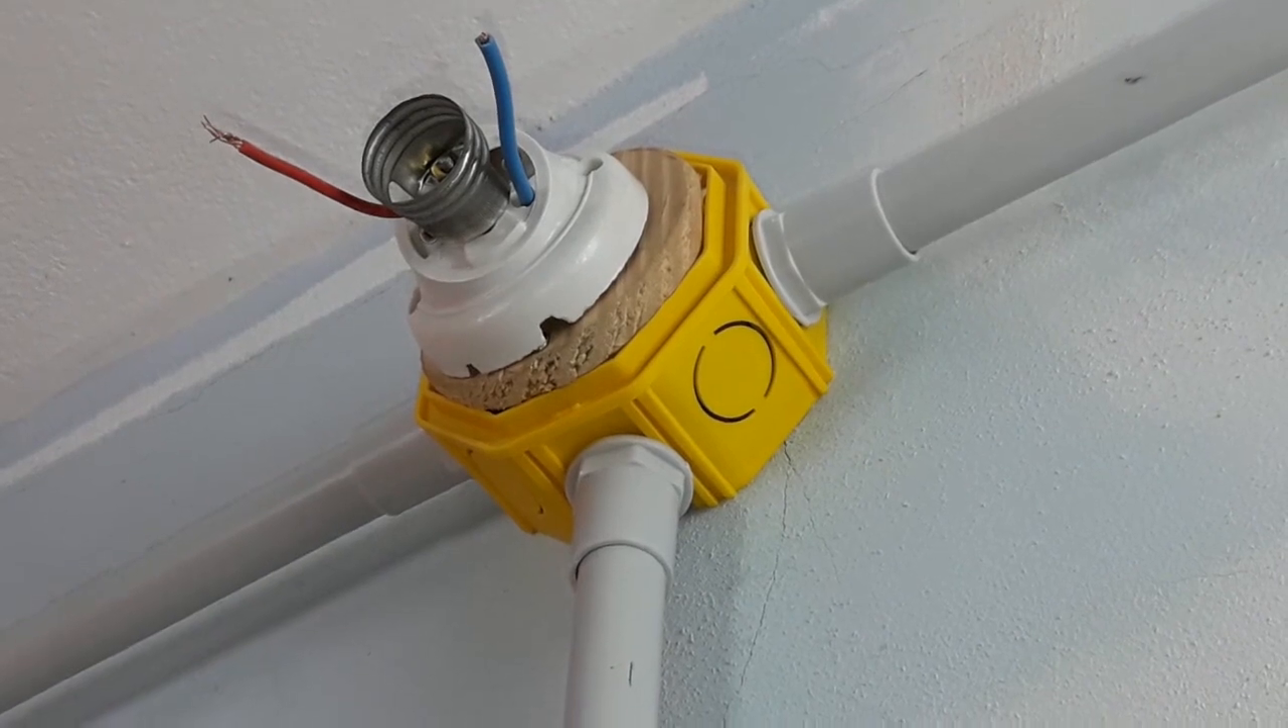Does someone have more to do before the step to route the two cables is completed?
No.